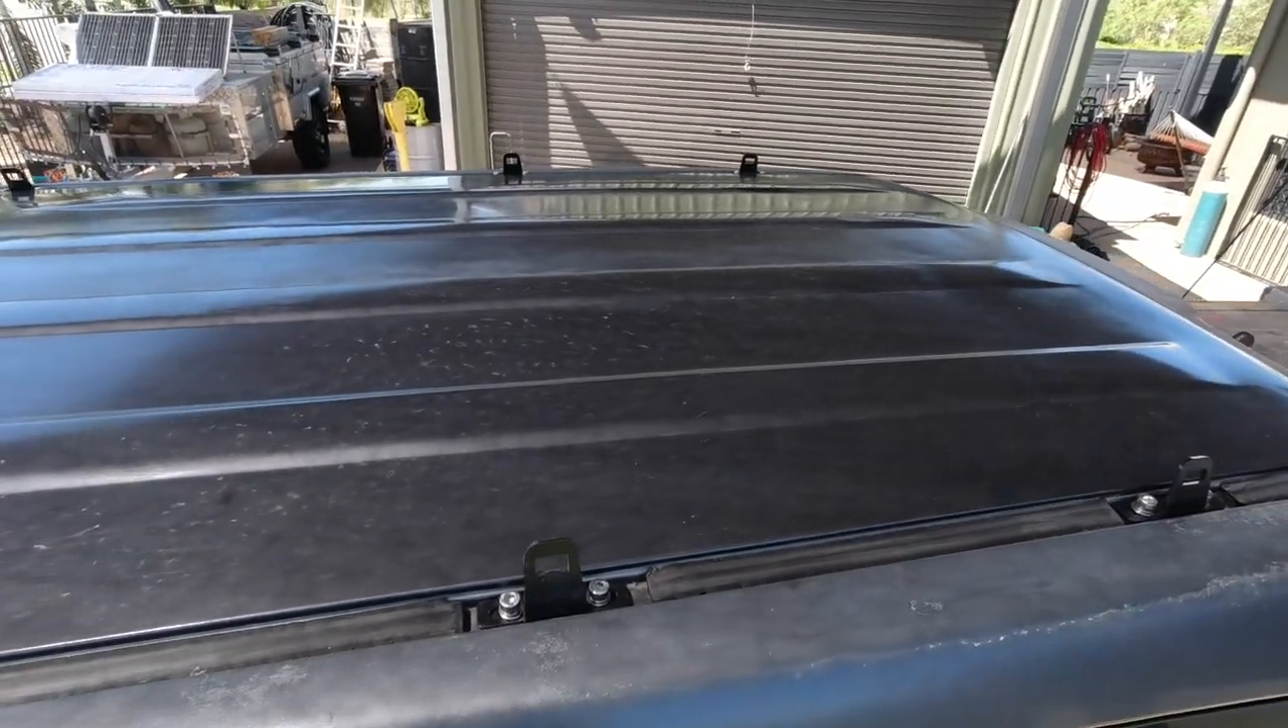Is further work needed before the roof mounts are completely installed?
No.